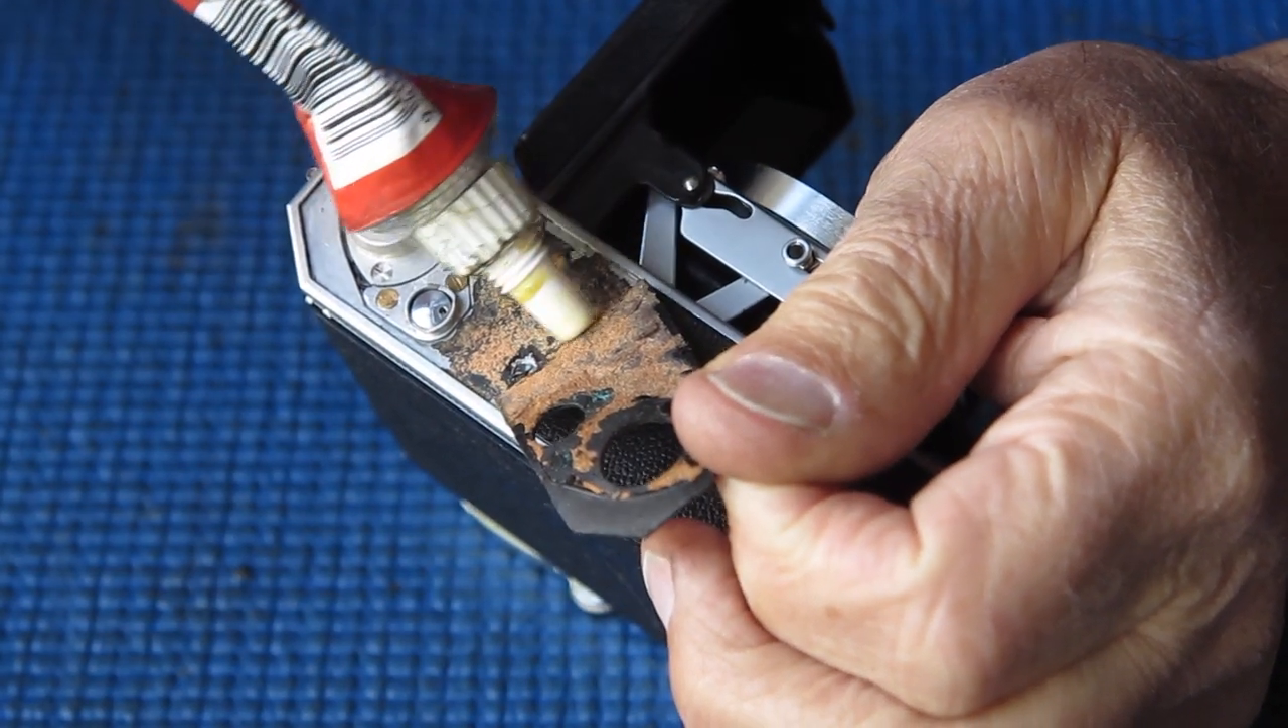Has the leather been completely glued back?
No.